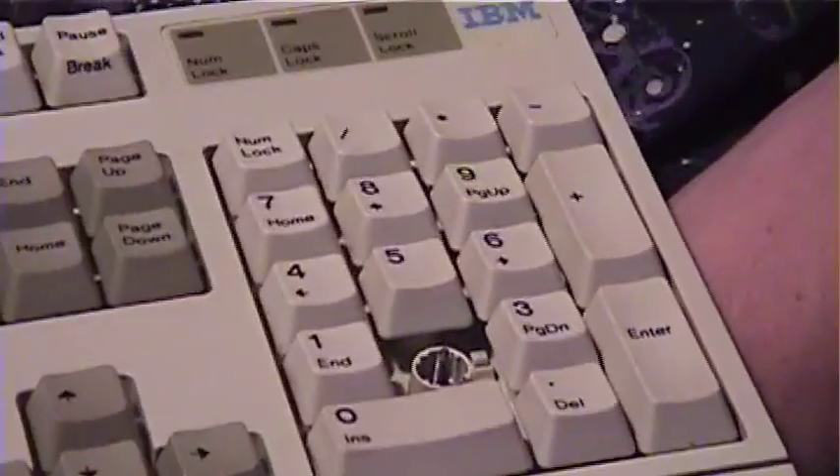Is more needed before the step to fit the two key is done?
Yes.